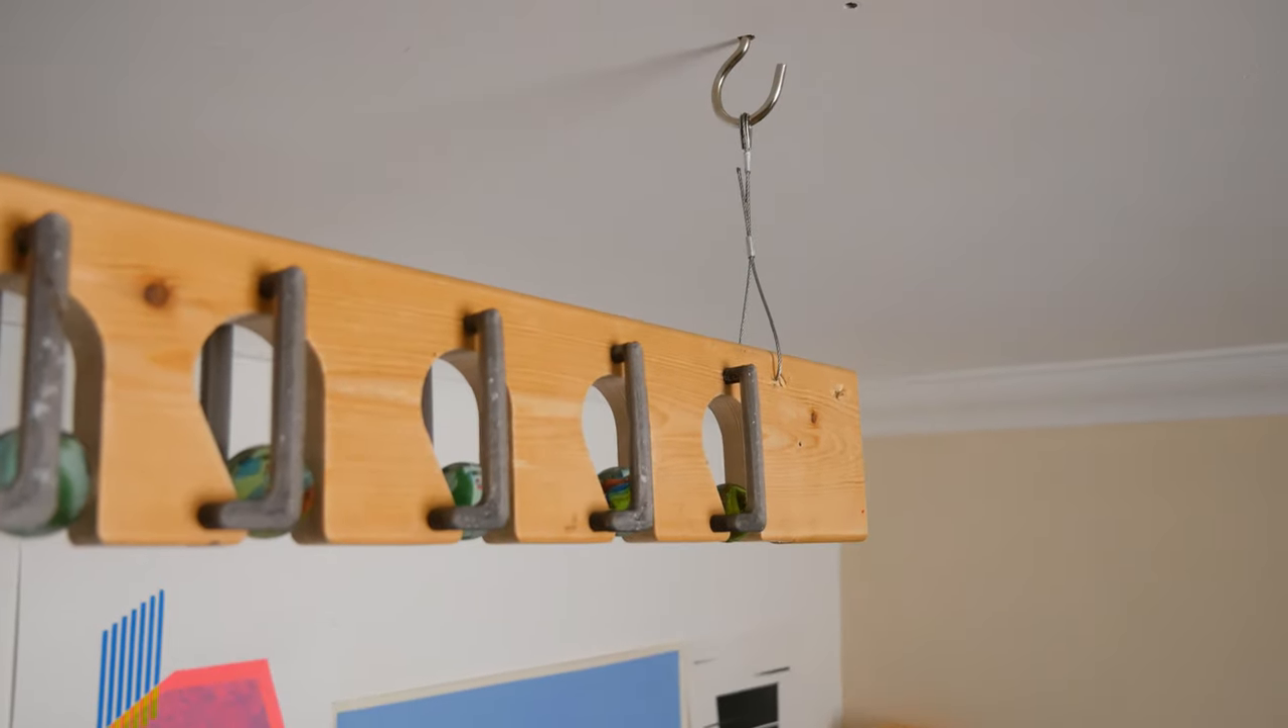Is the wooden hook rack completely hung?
Yes.